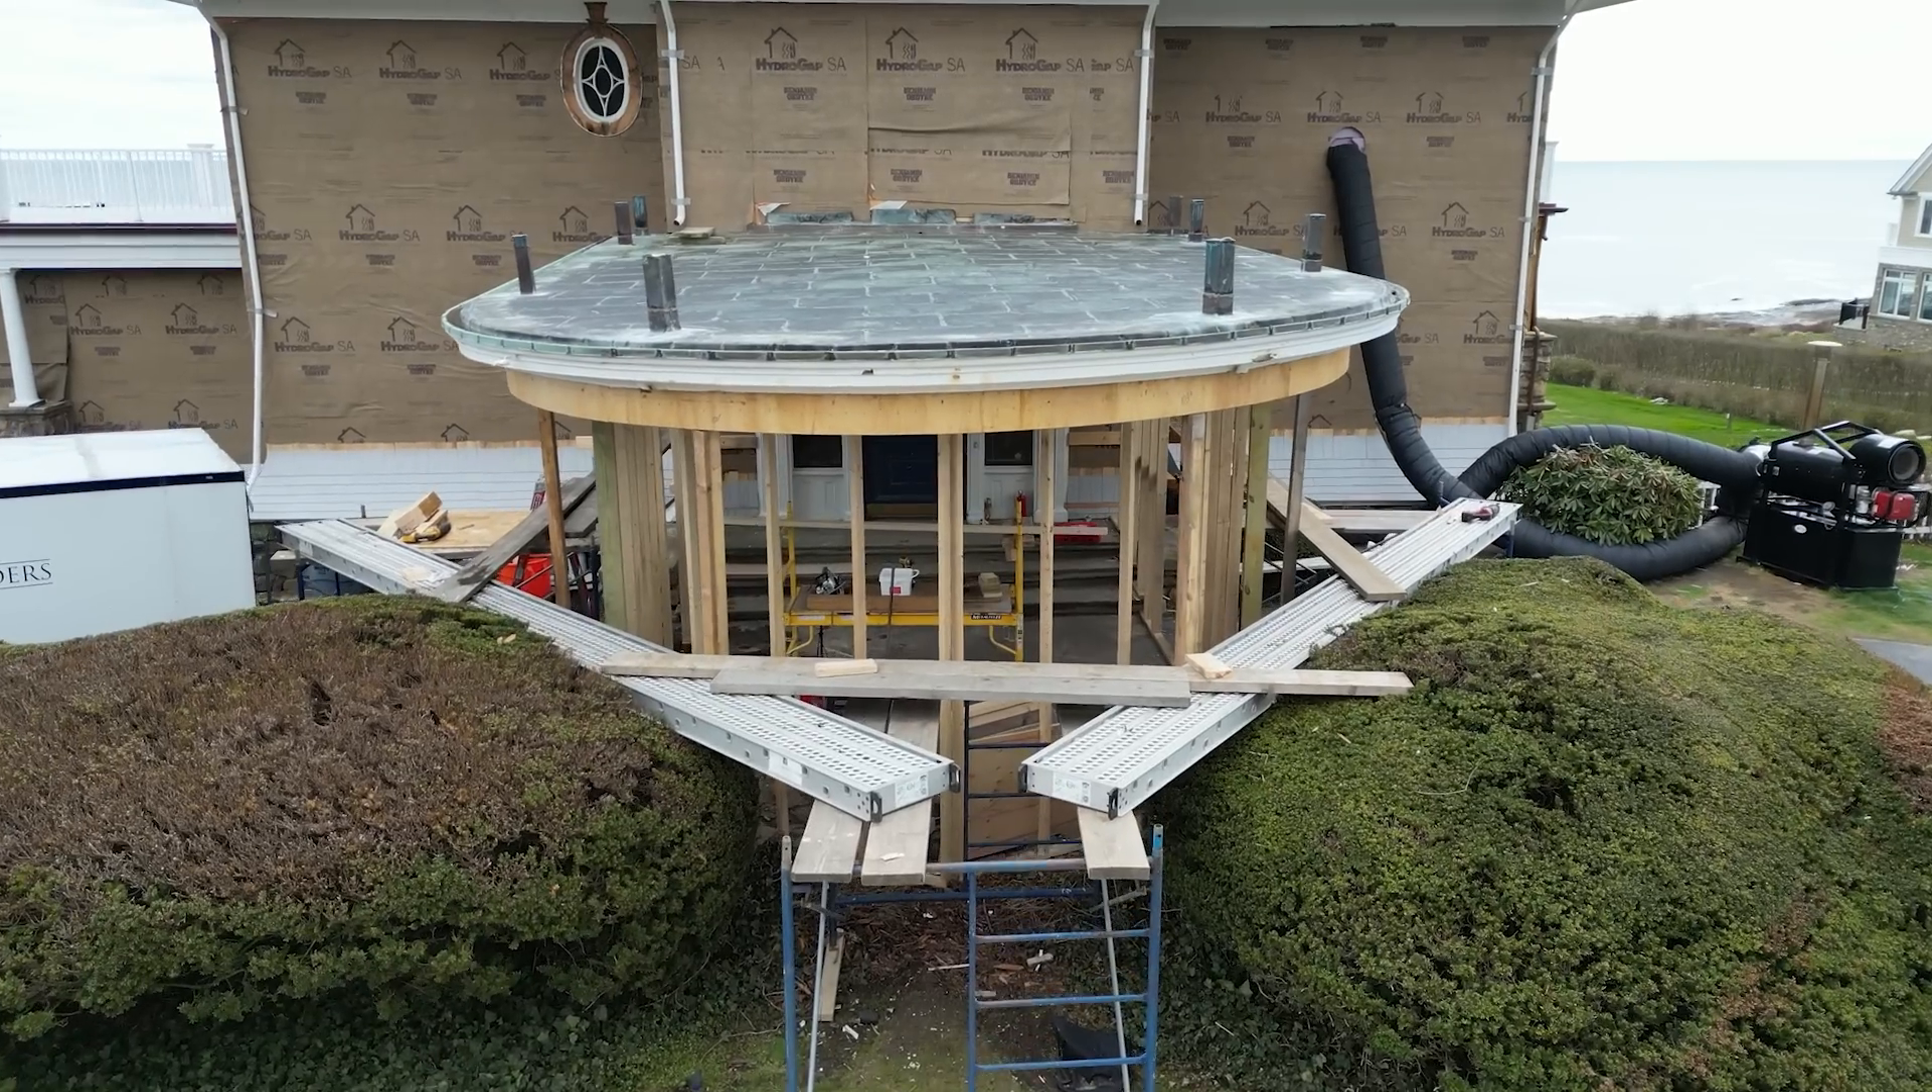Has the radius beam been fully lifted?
Yes.